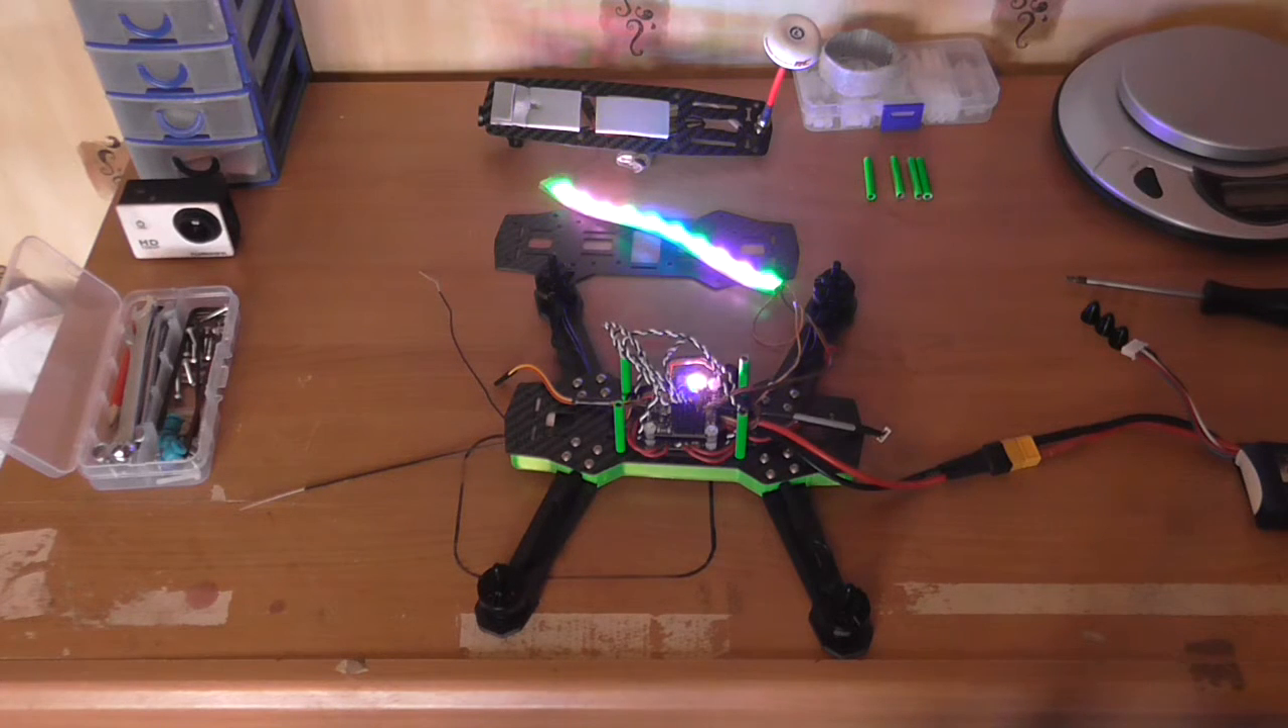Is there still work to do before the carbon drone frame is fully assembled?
Yes.